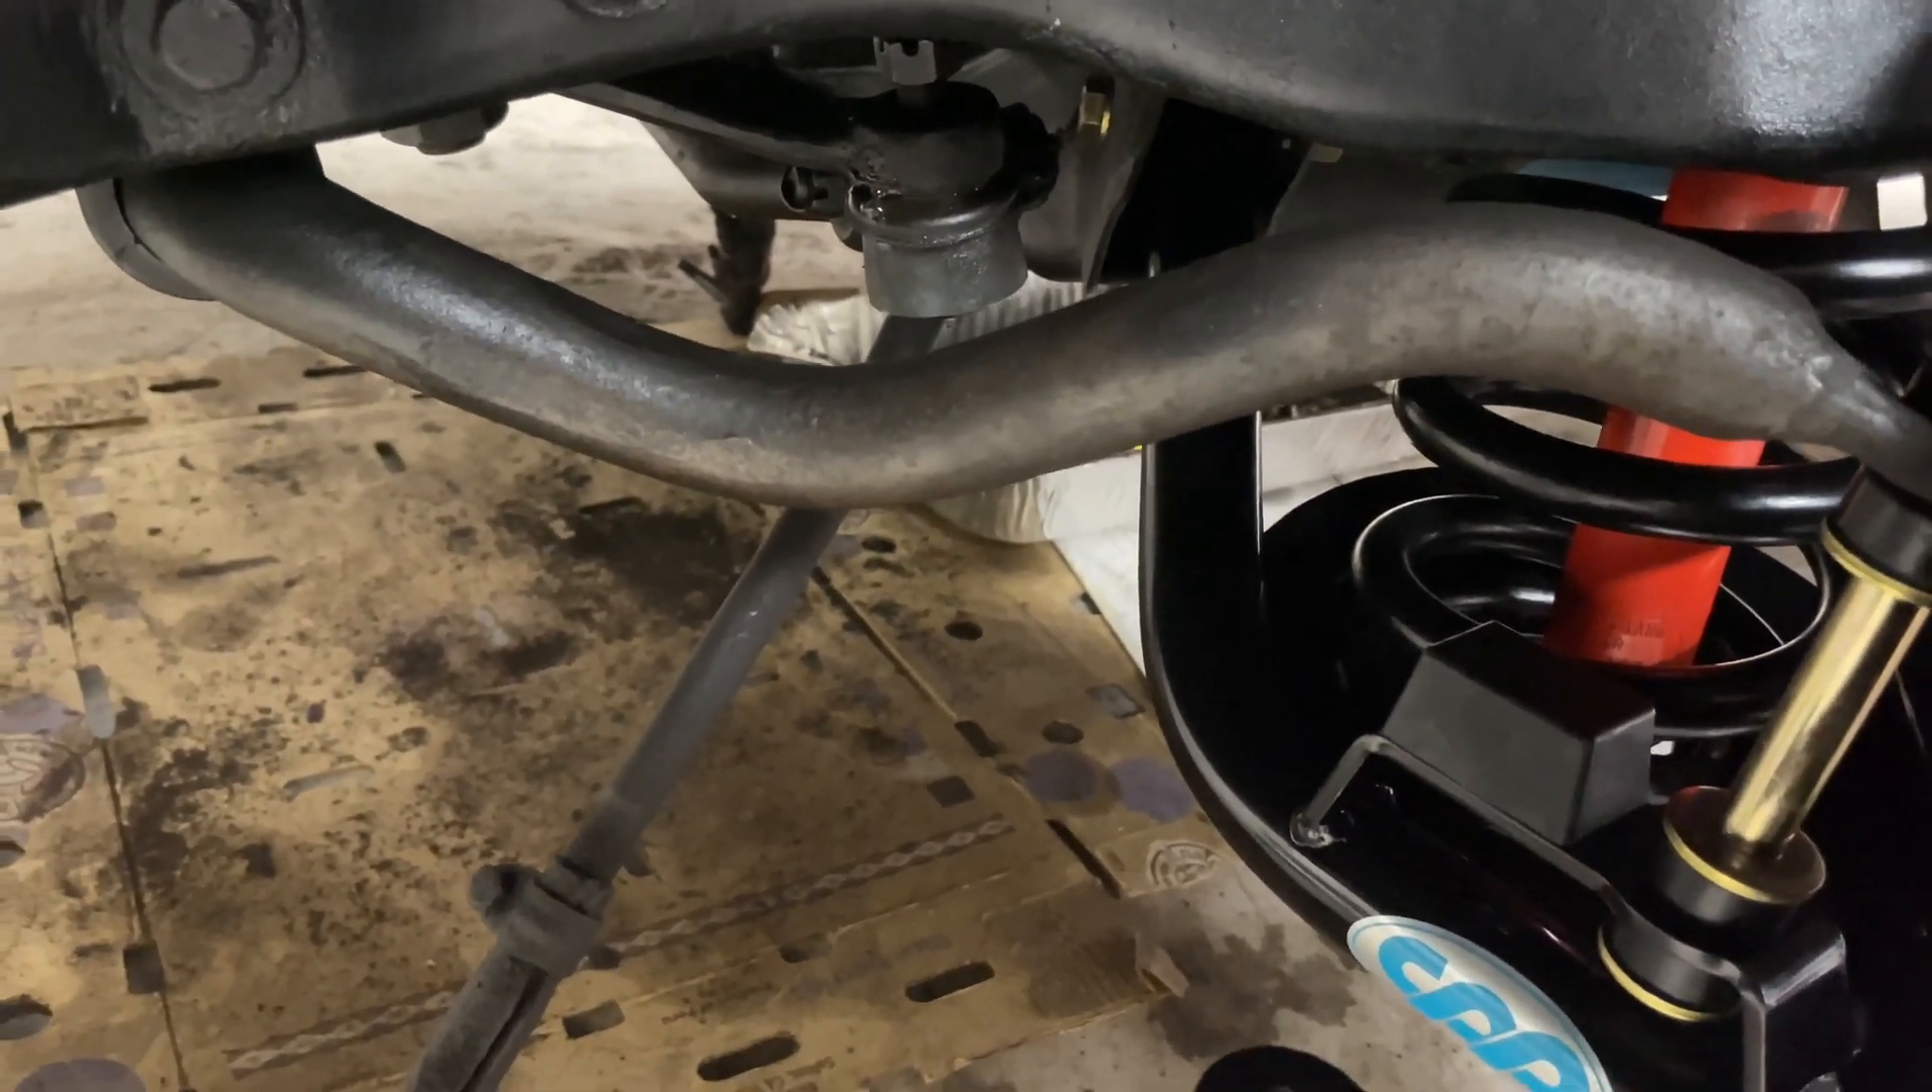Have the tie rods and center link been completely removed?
No.